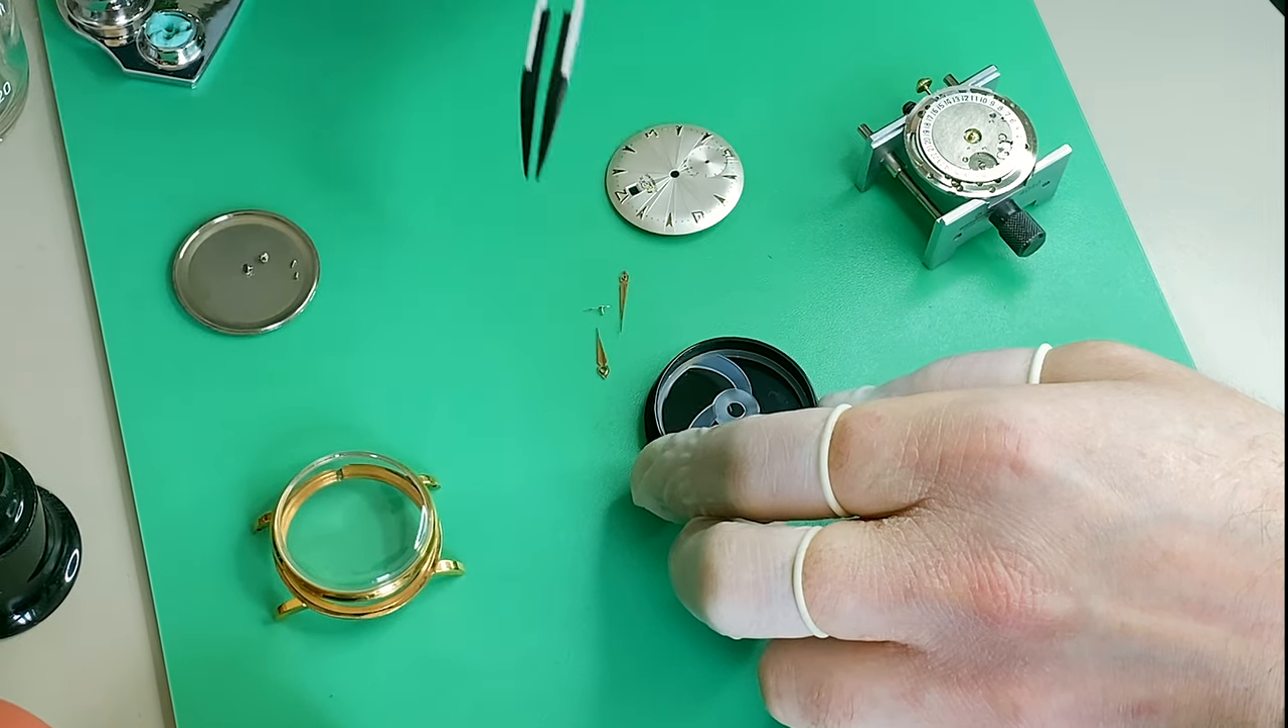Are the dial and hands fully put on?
No.